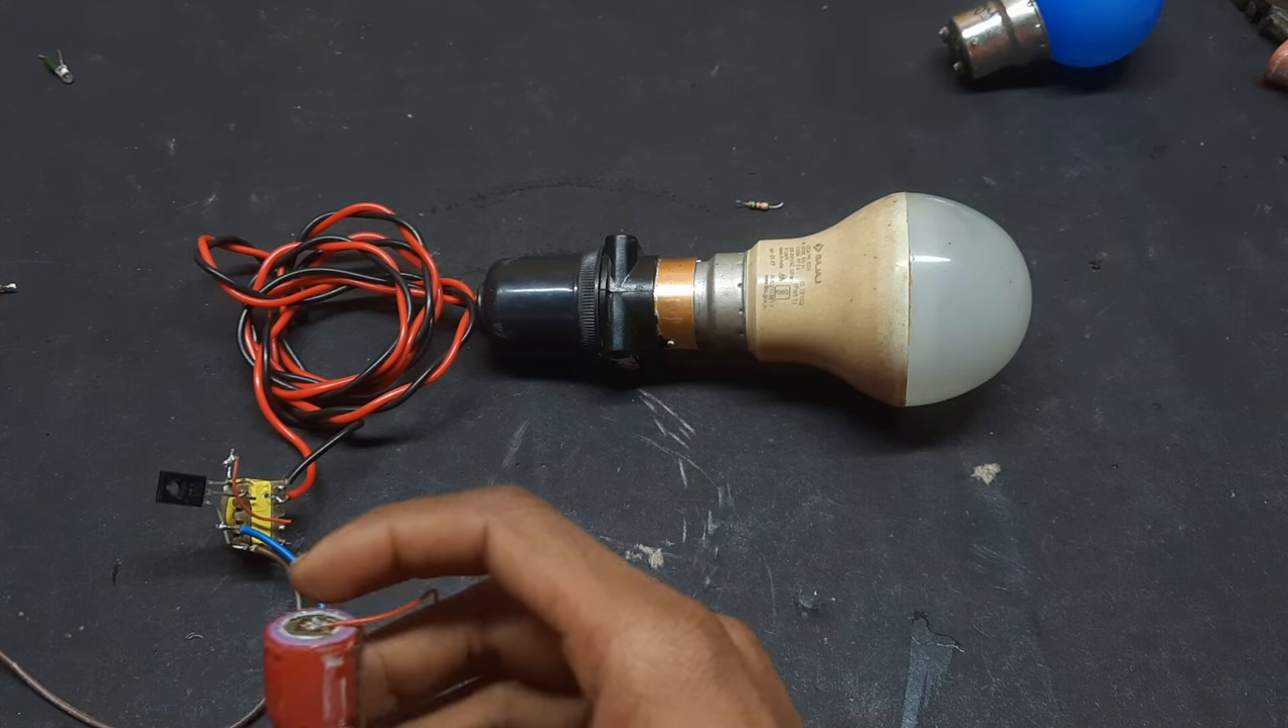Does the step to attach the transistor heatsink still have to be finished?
Yes.